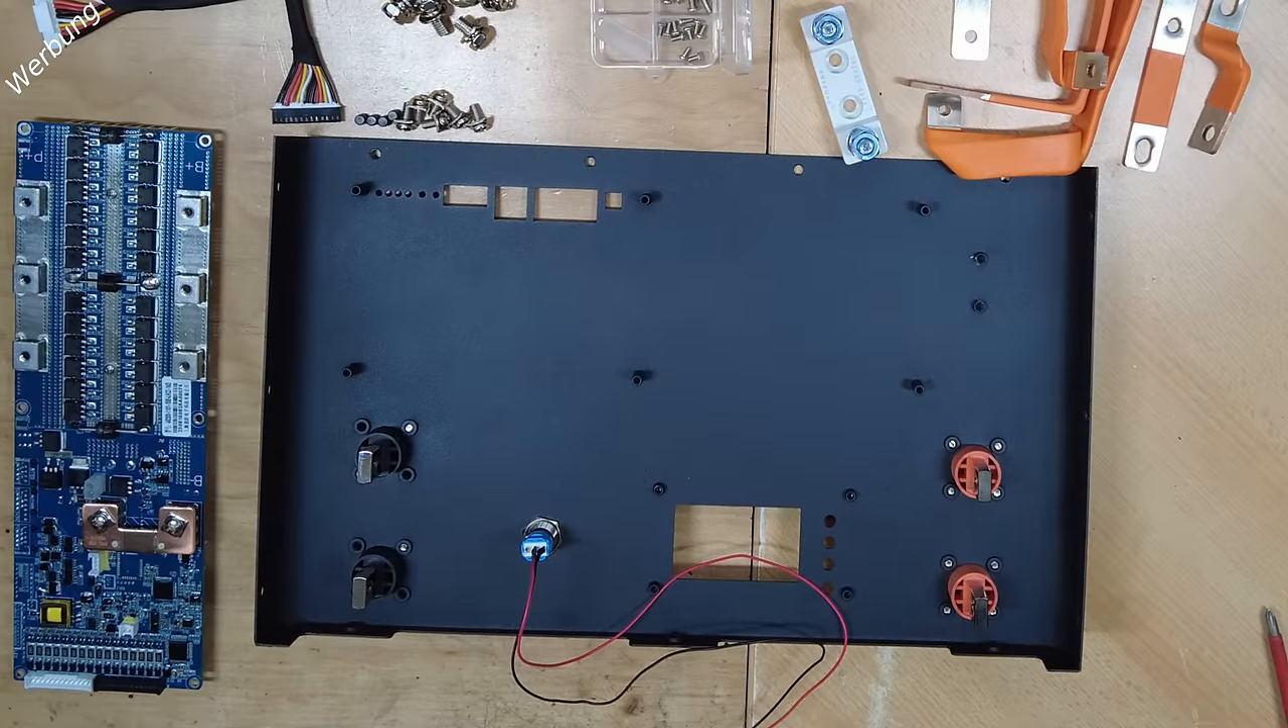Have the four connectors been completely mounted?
Yes.